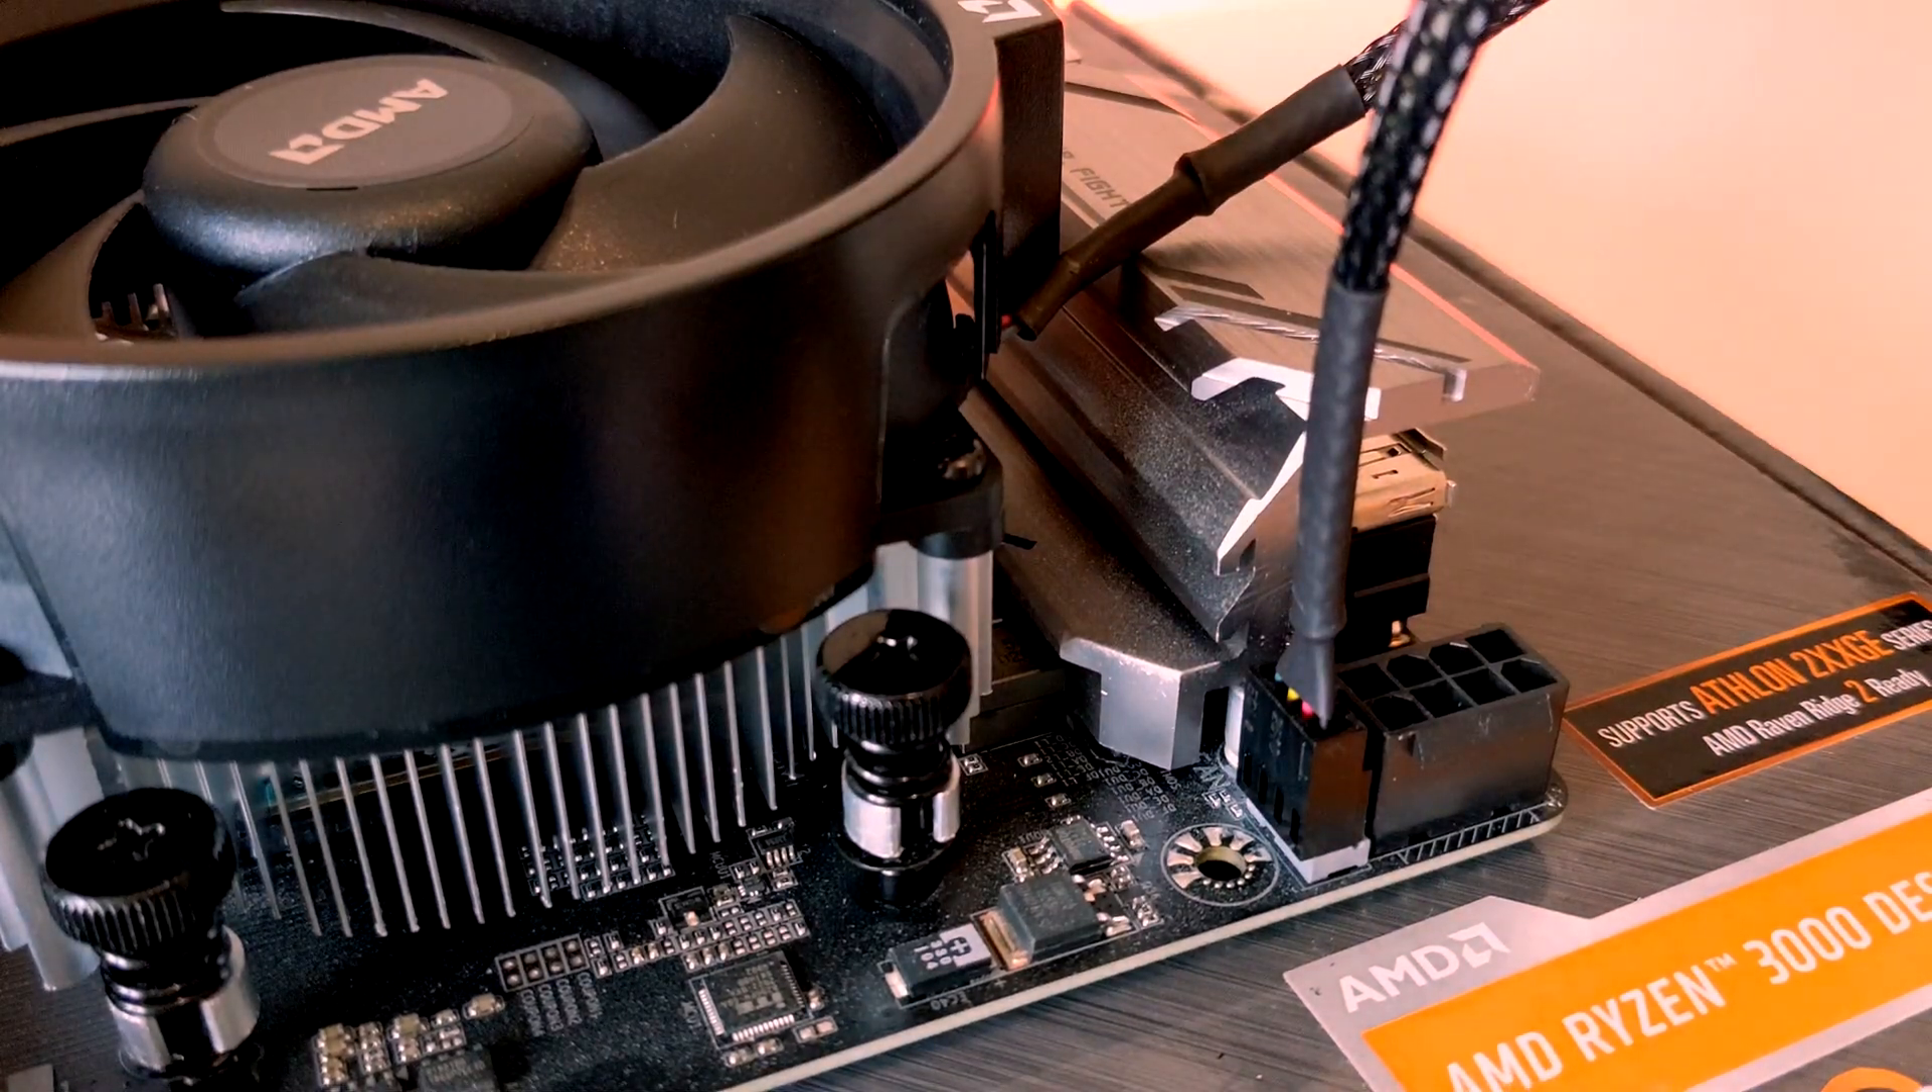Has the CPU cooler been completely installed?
Yes.